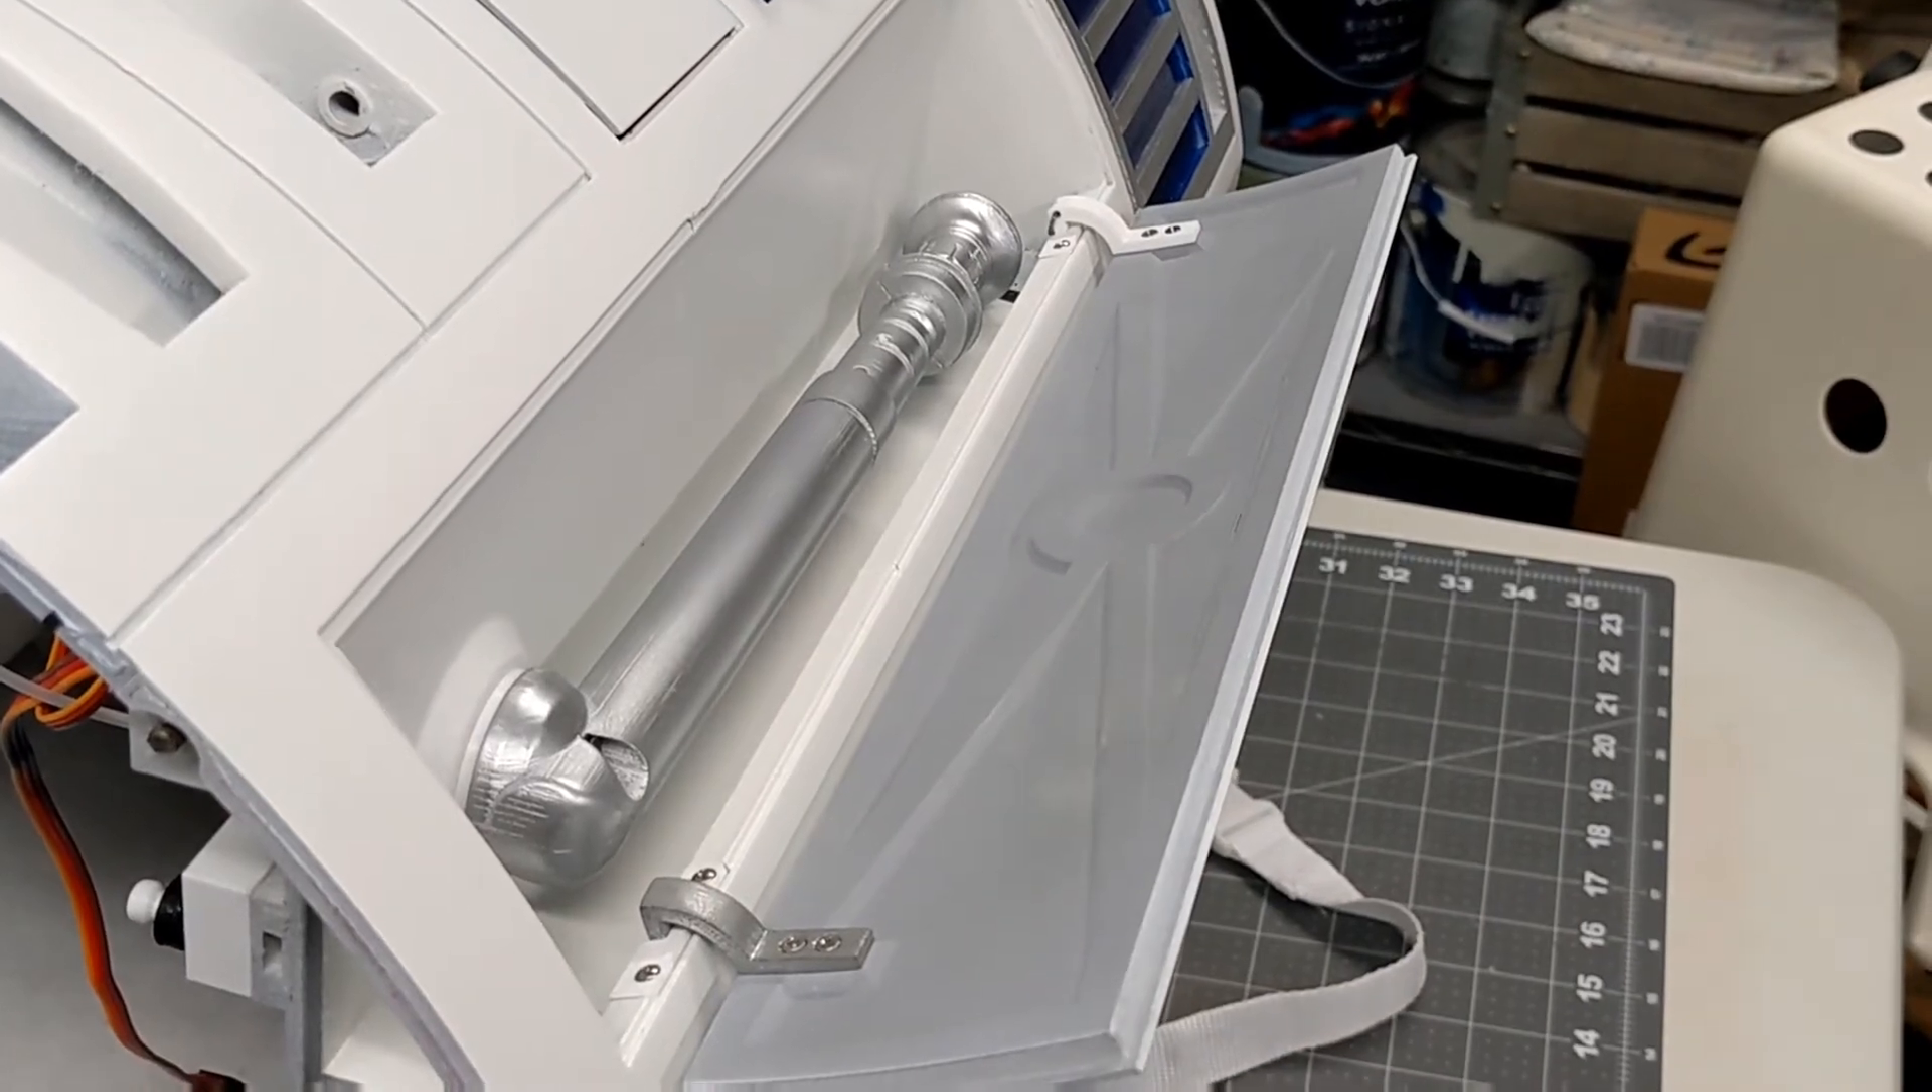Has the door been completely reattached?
Yes.